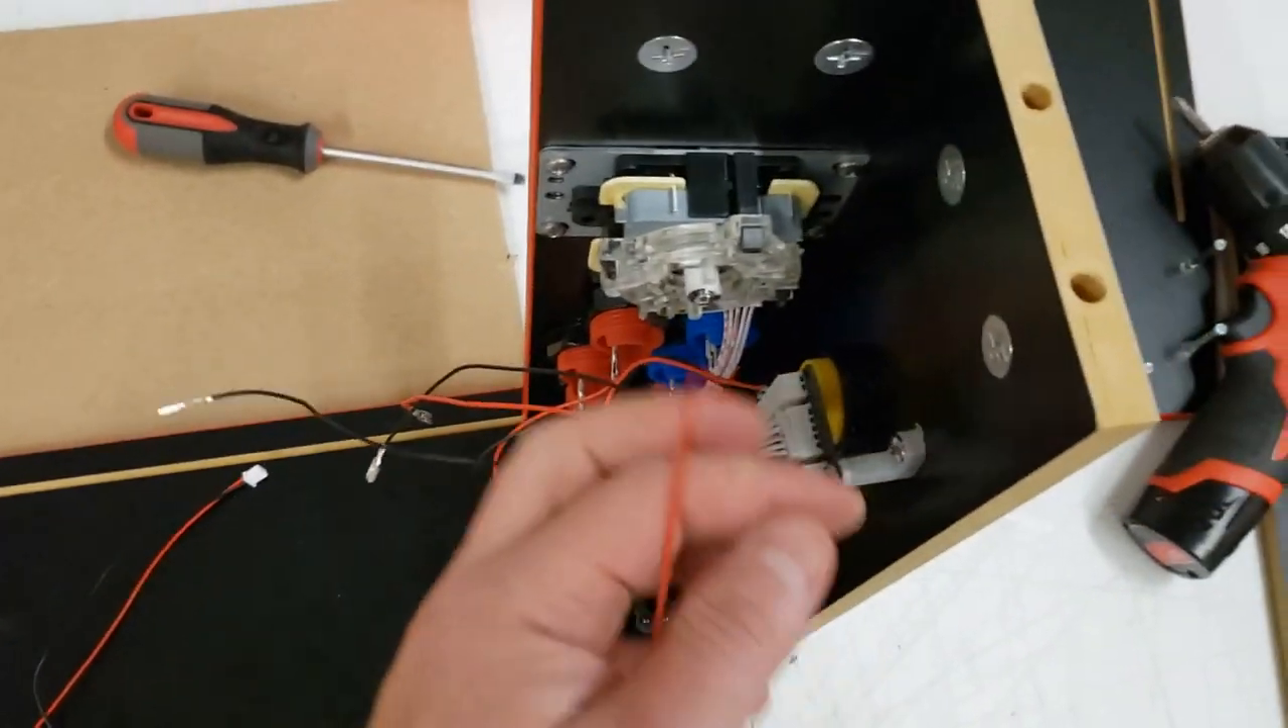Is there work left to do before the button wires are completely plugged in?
Yes.